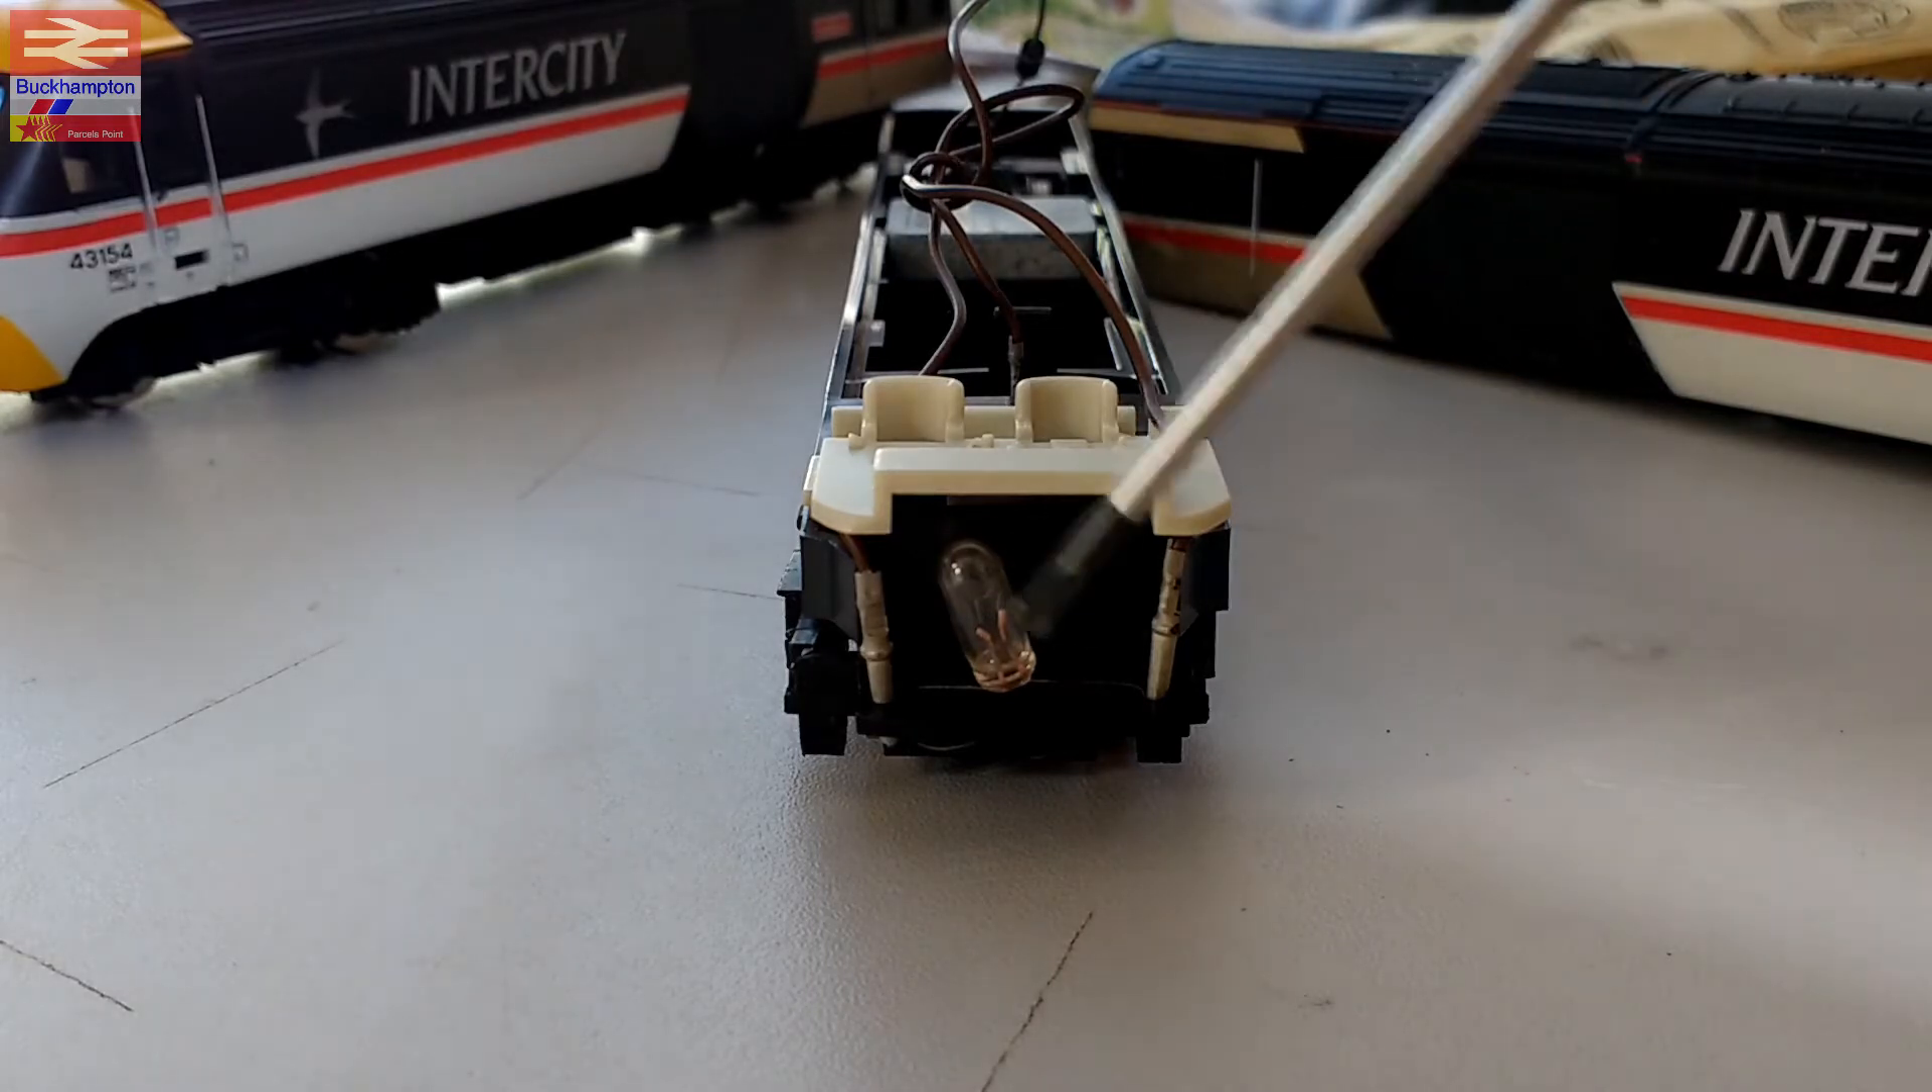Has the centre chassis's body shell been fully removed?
Yes.